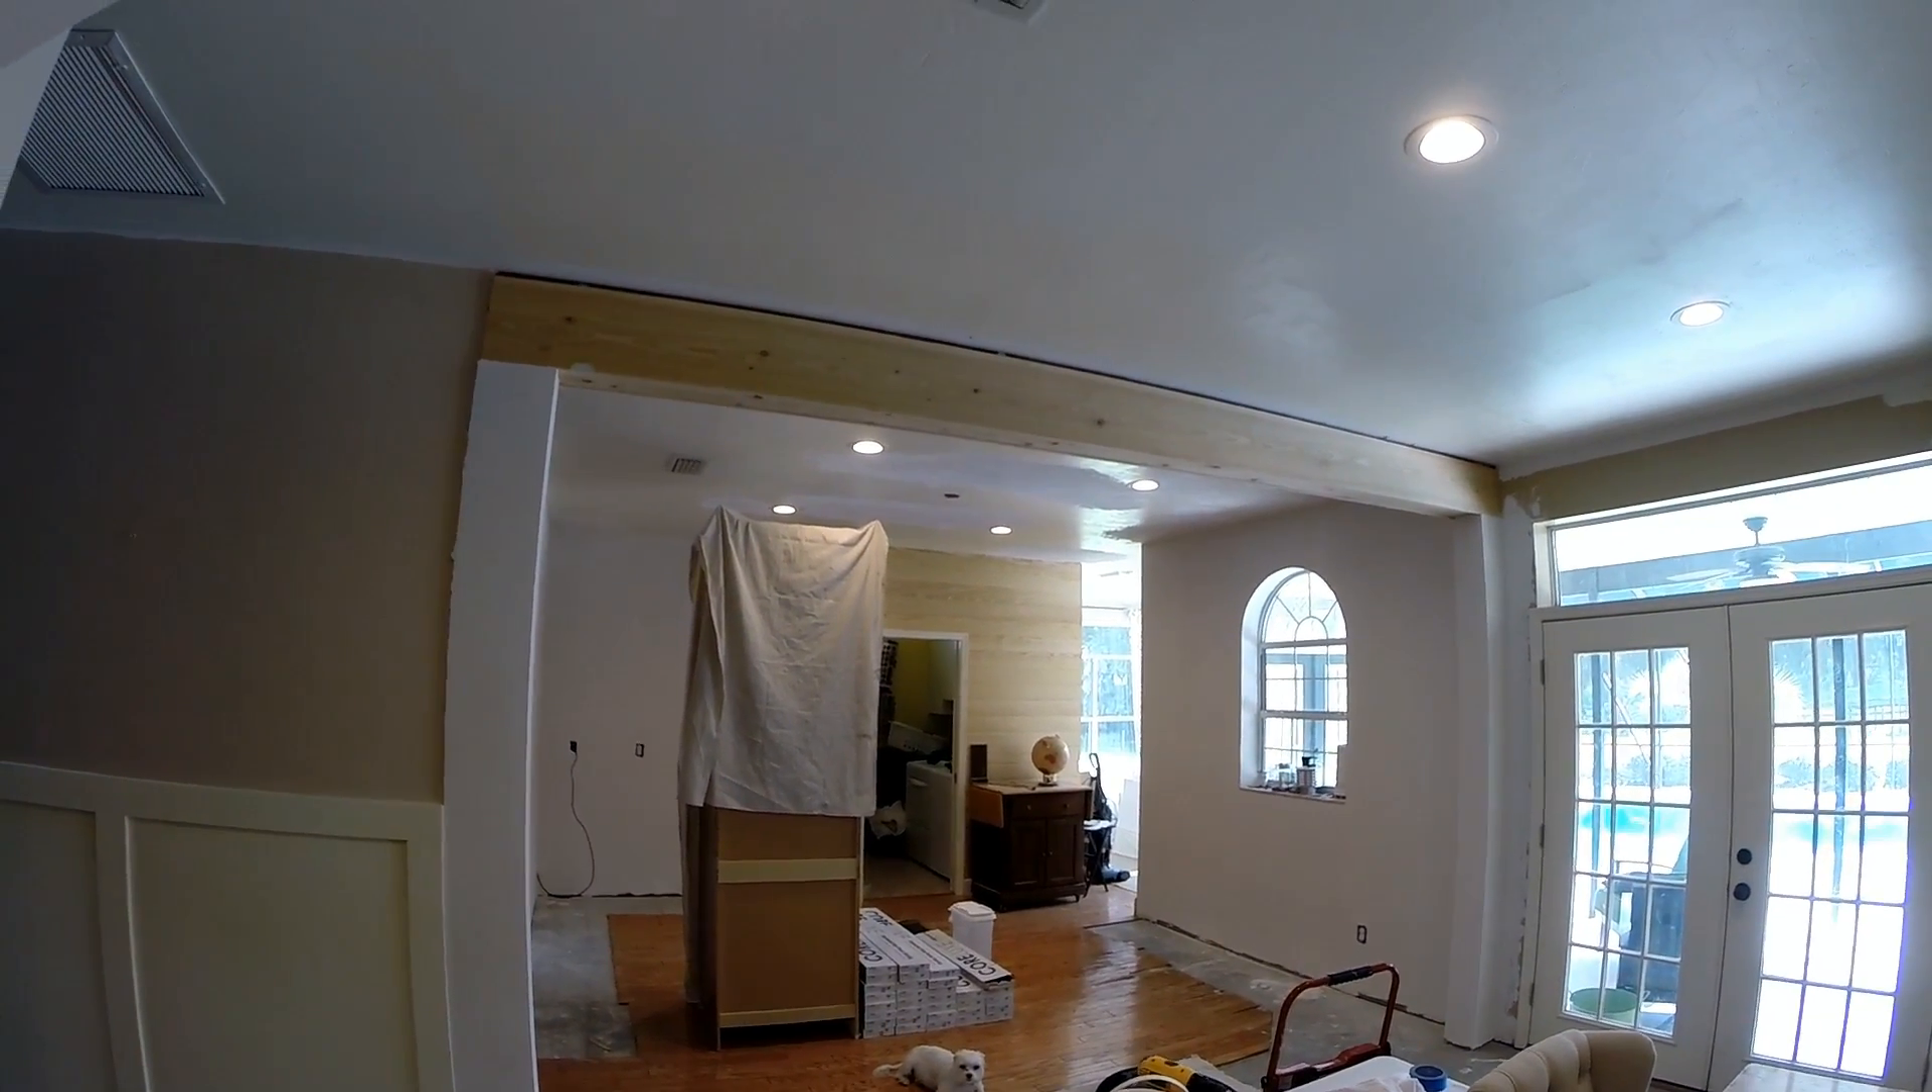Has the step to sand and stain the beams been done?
No.